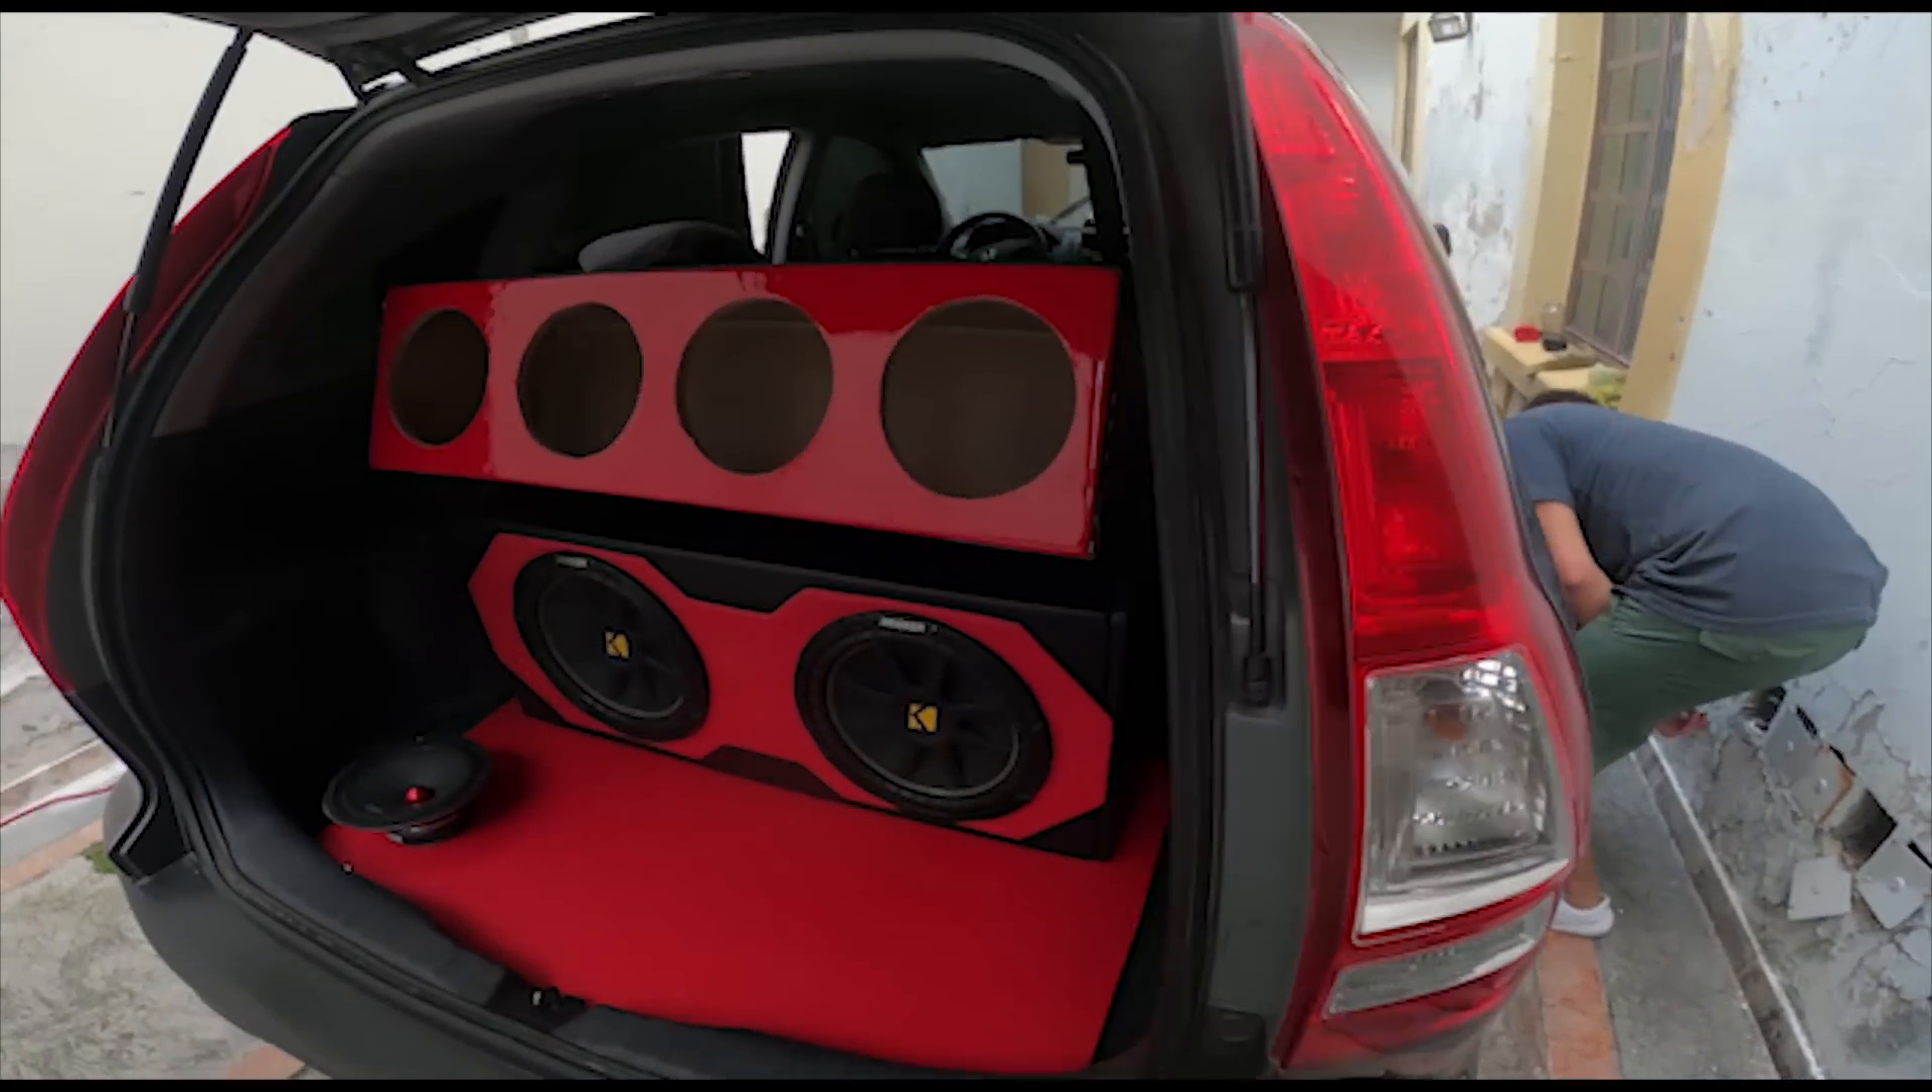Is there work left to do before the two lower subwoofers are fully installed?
No.